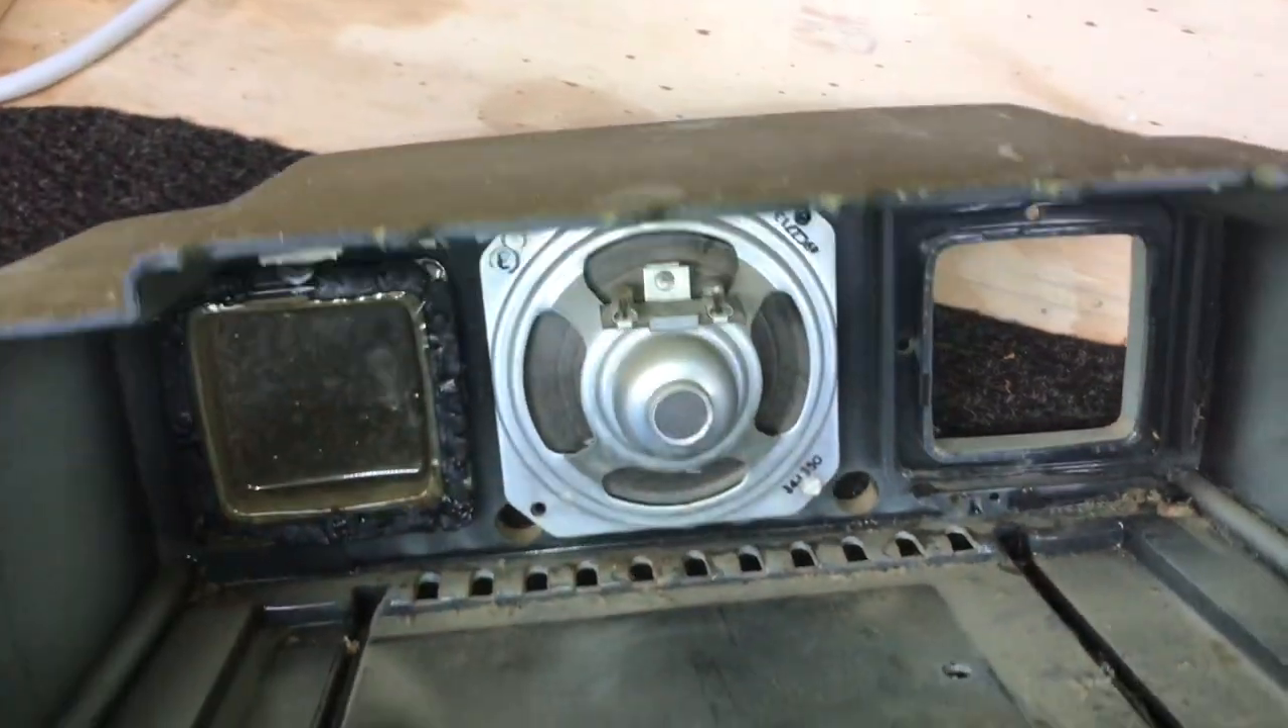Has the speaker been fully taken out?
No.